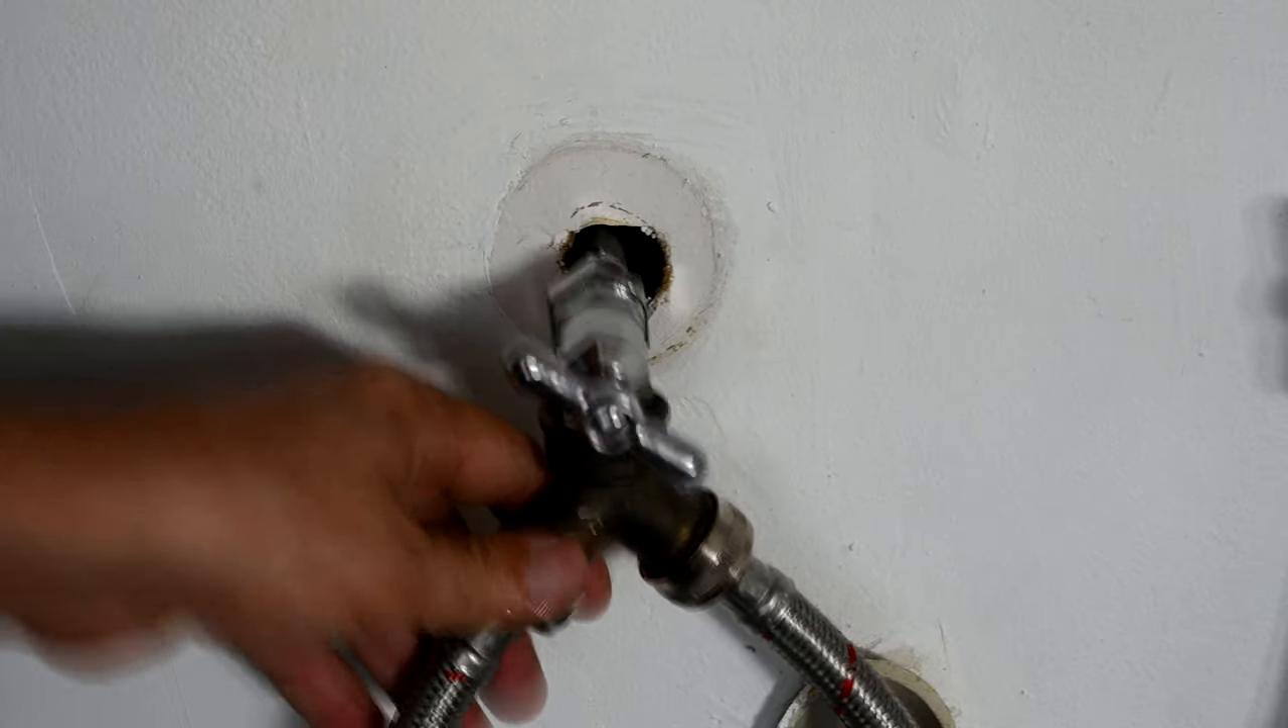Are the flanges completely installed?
No.